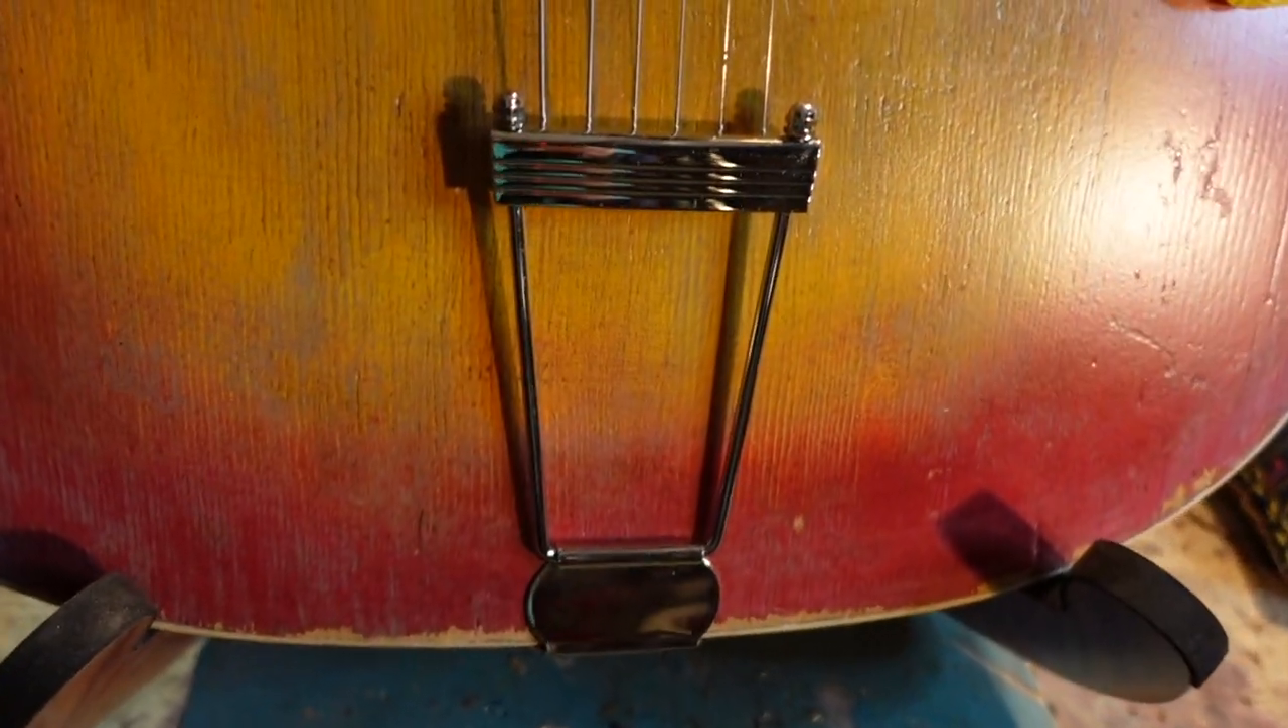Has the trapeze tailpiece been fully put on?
Yes.